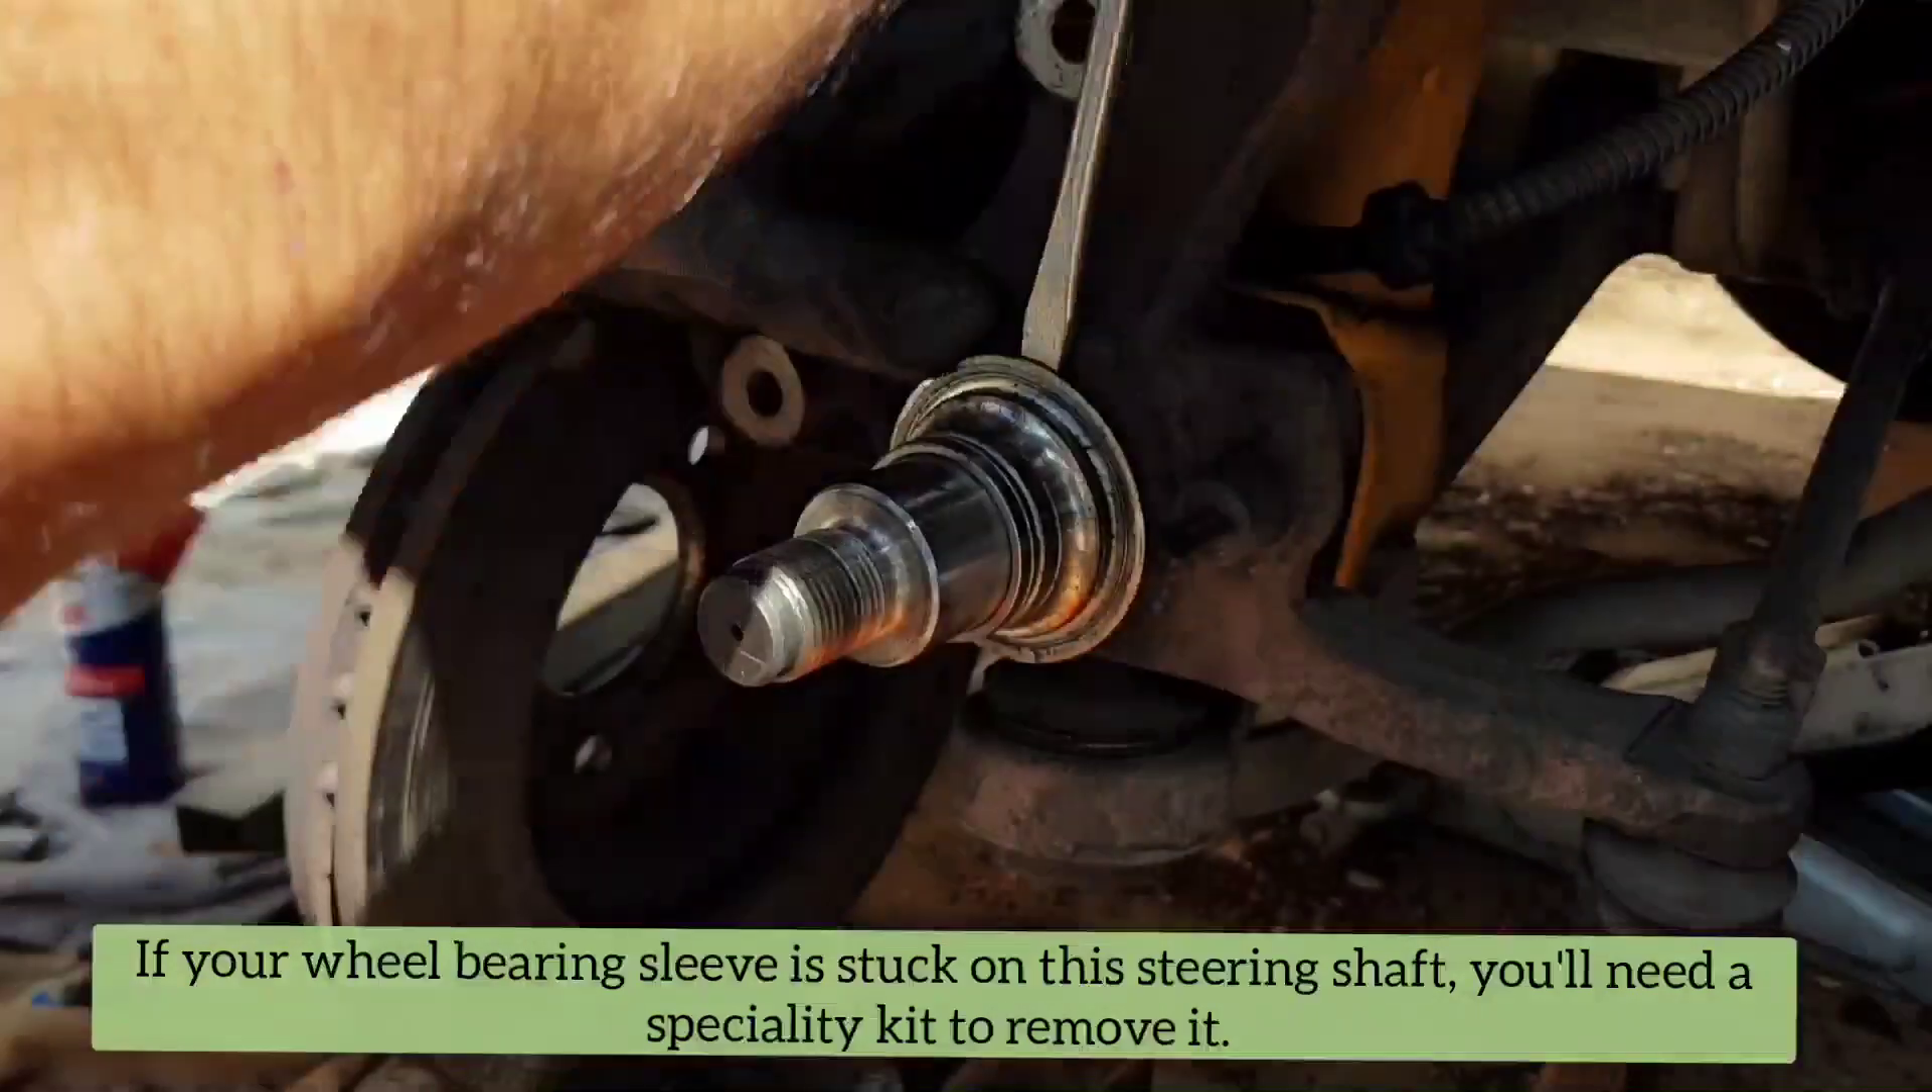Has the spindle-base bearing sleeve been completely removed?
No.